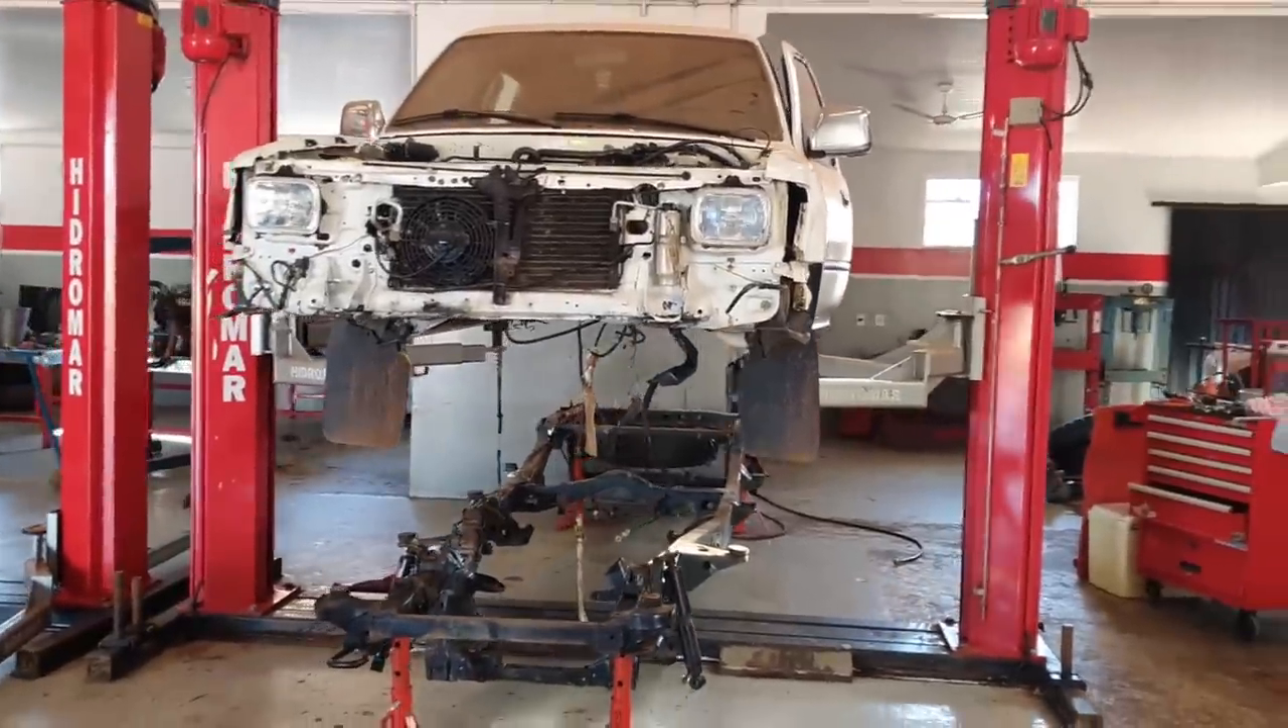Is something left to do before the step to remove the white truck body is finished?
No.